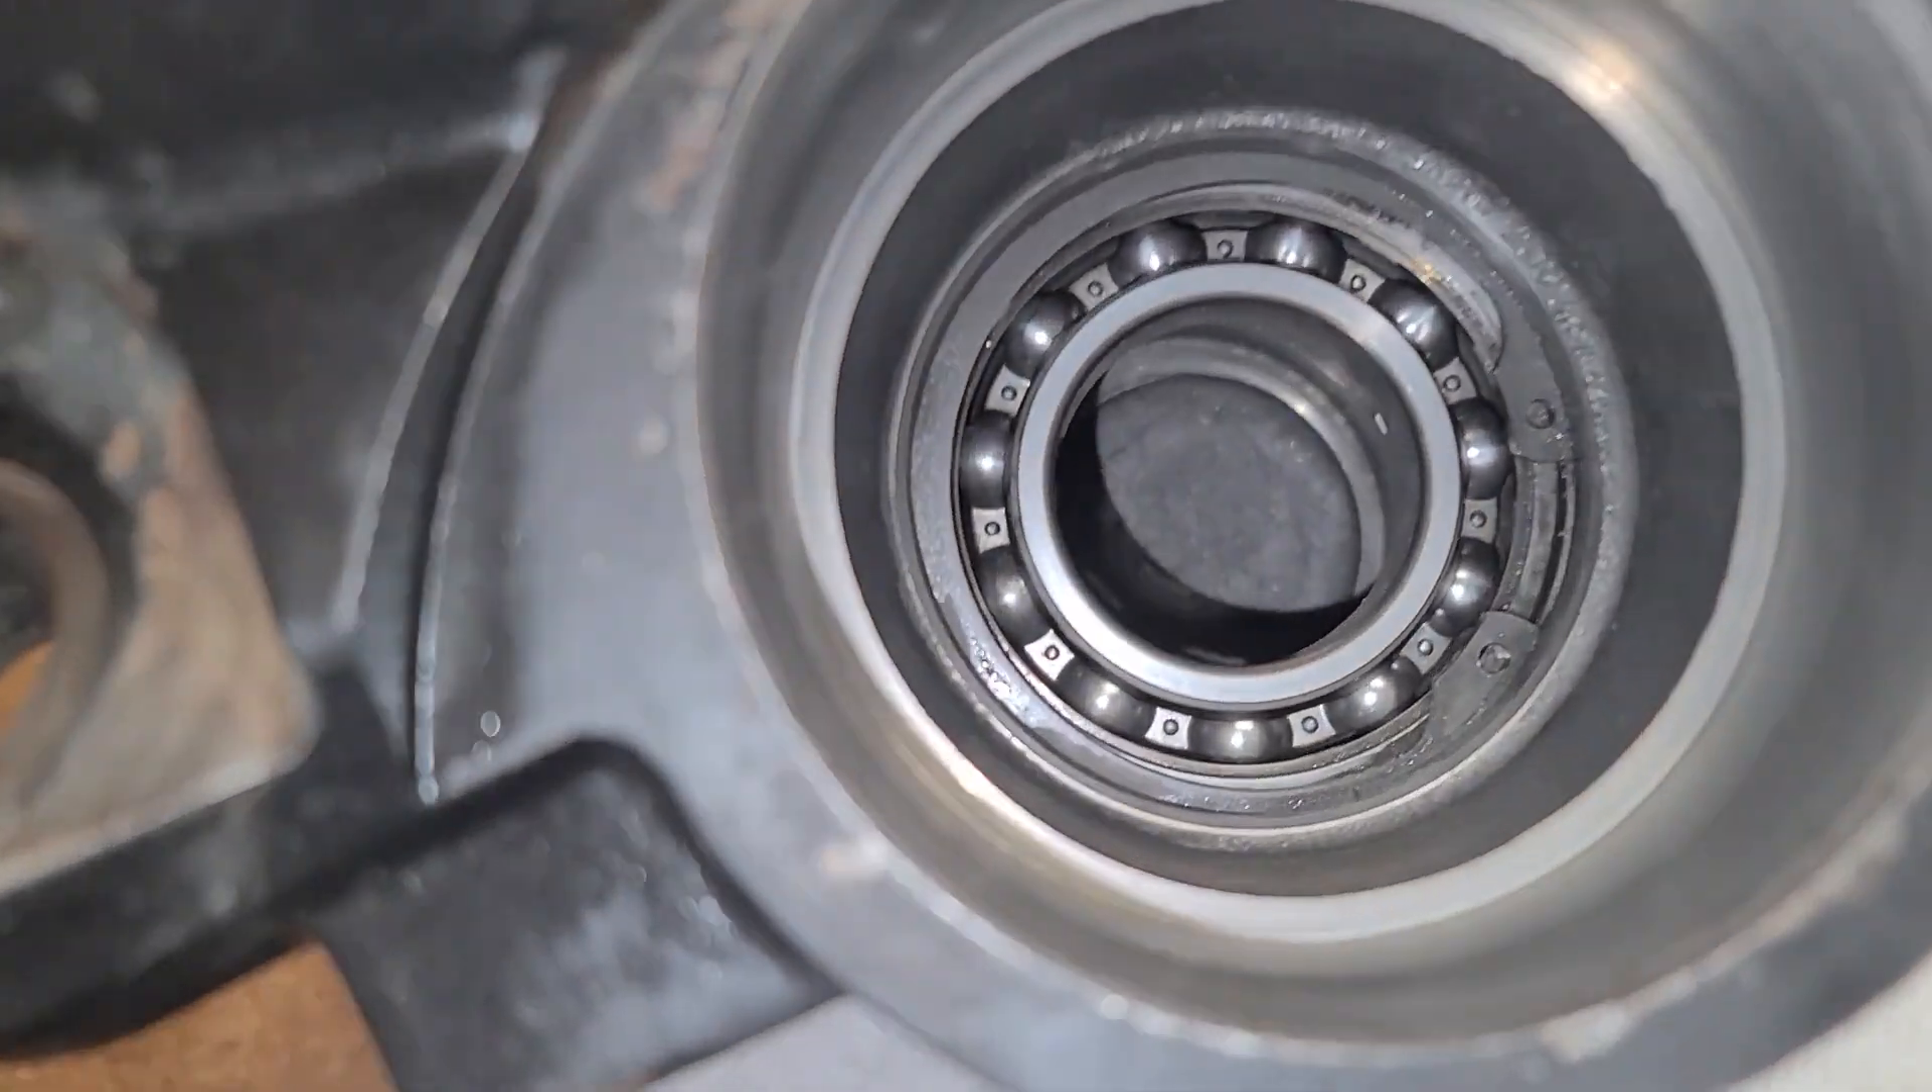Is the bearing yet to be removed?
Yes.